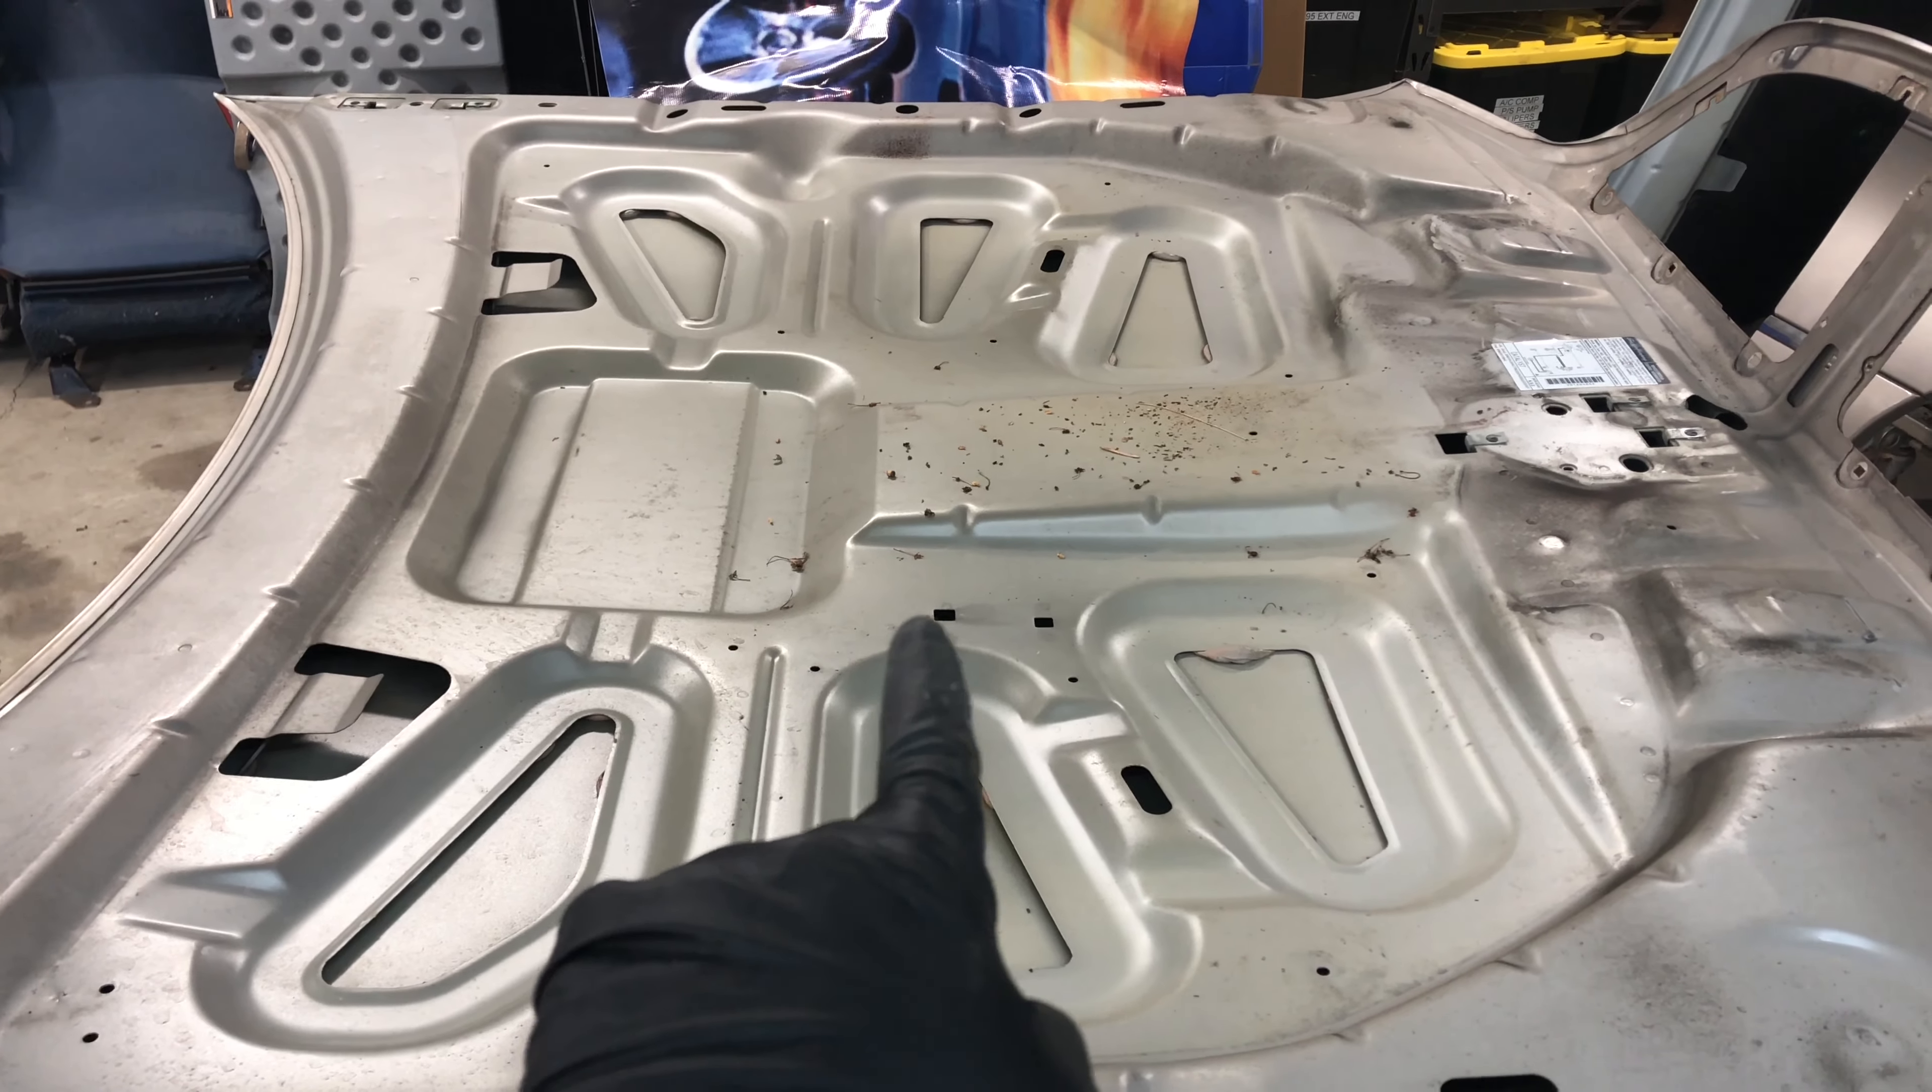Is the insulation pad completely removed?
Yes.